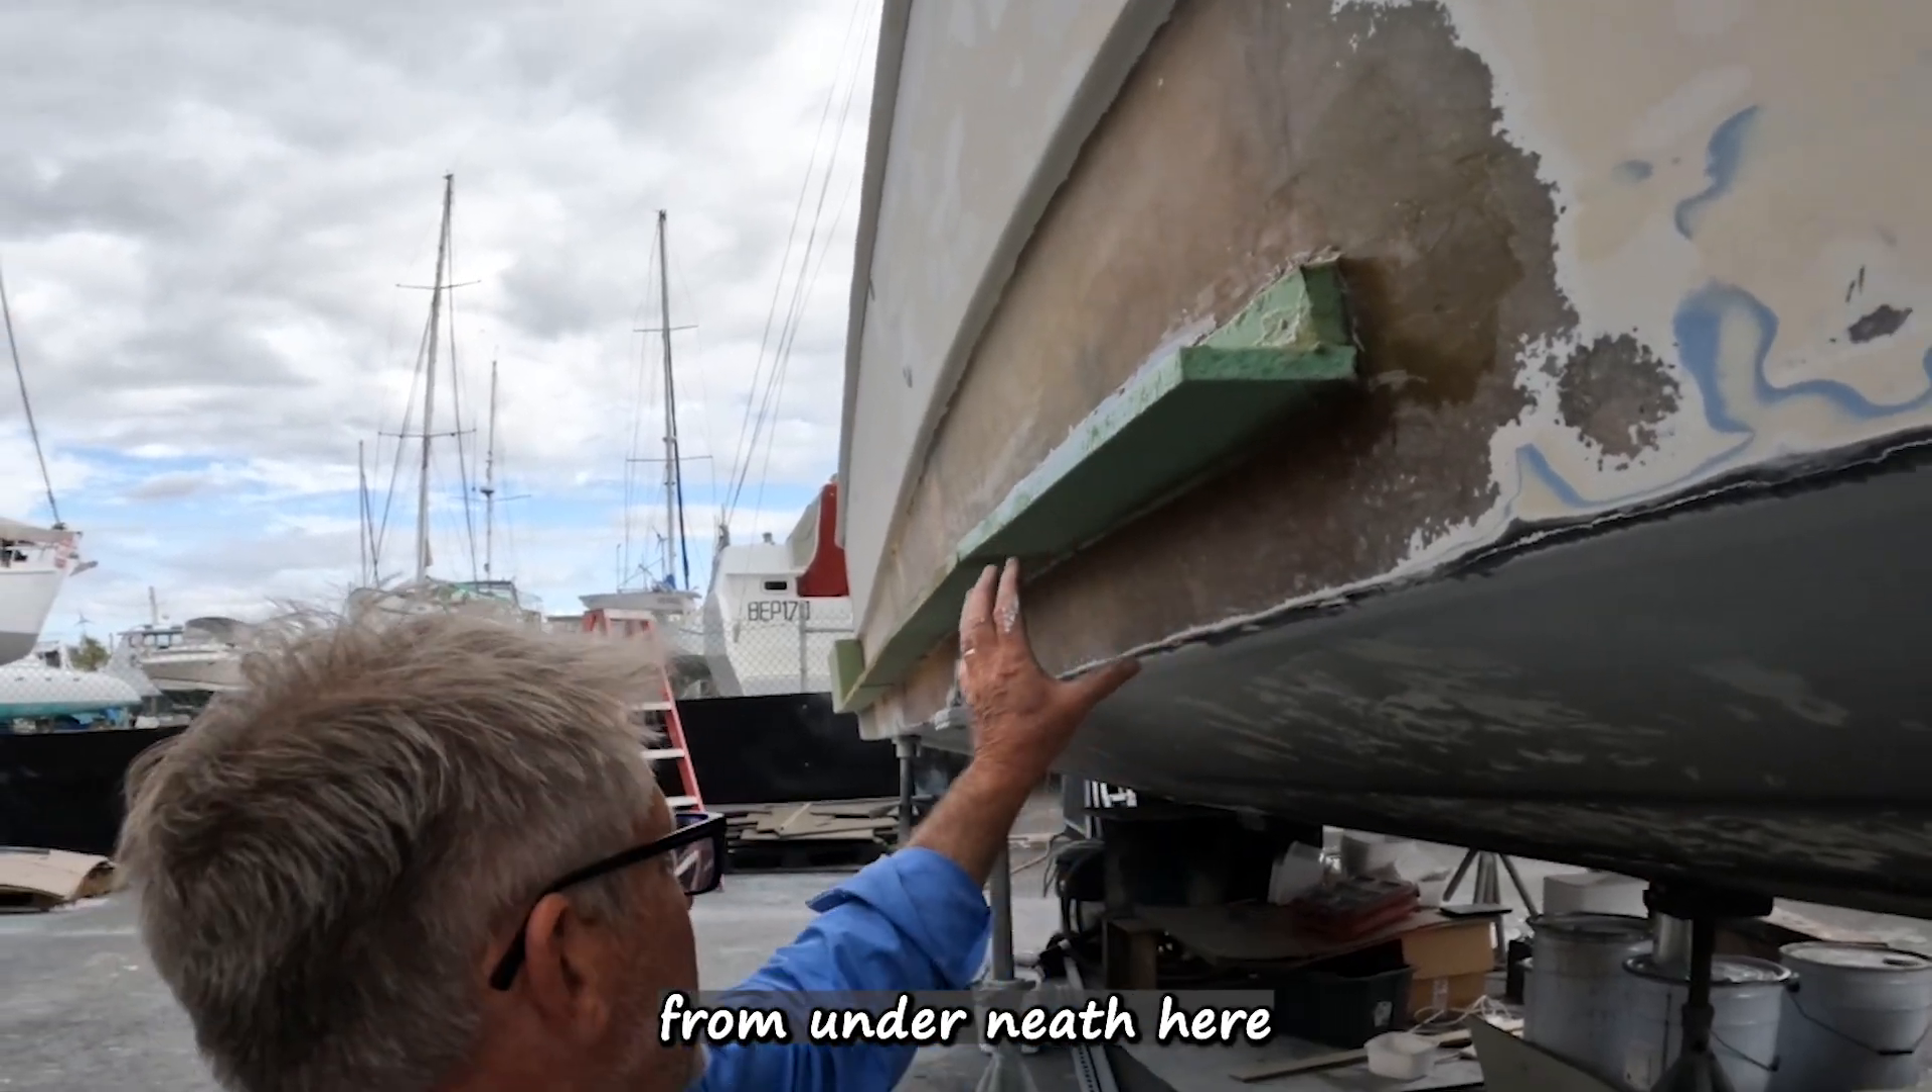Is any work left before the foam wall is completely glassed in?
Yes.